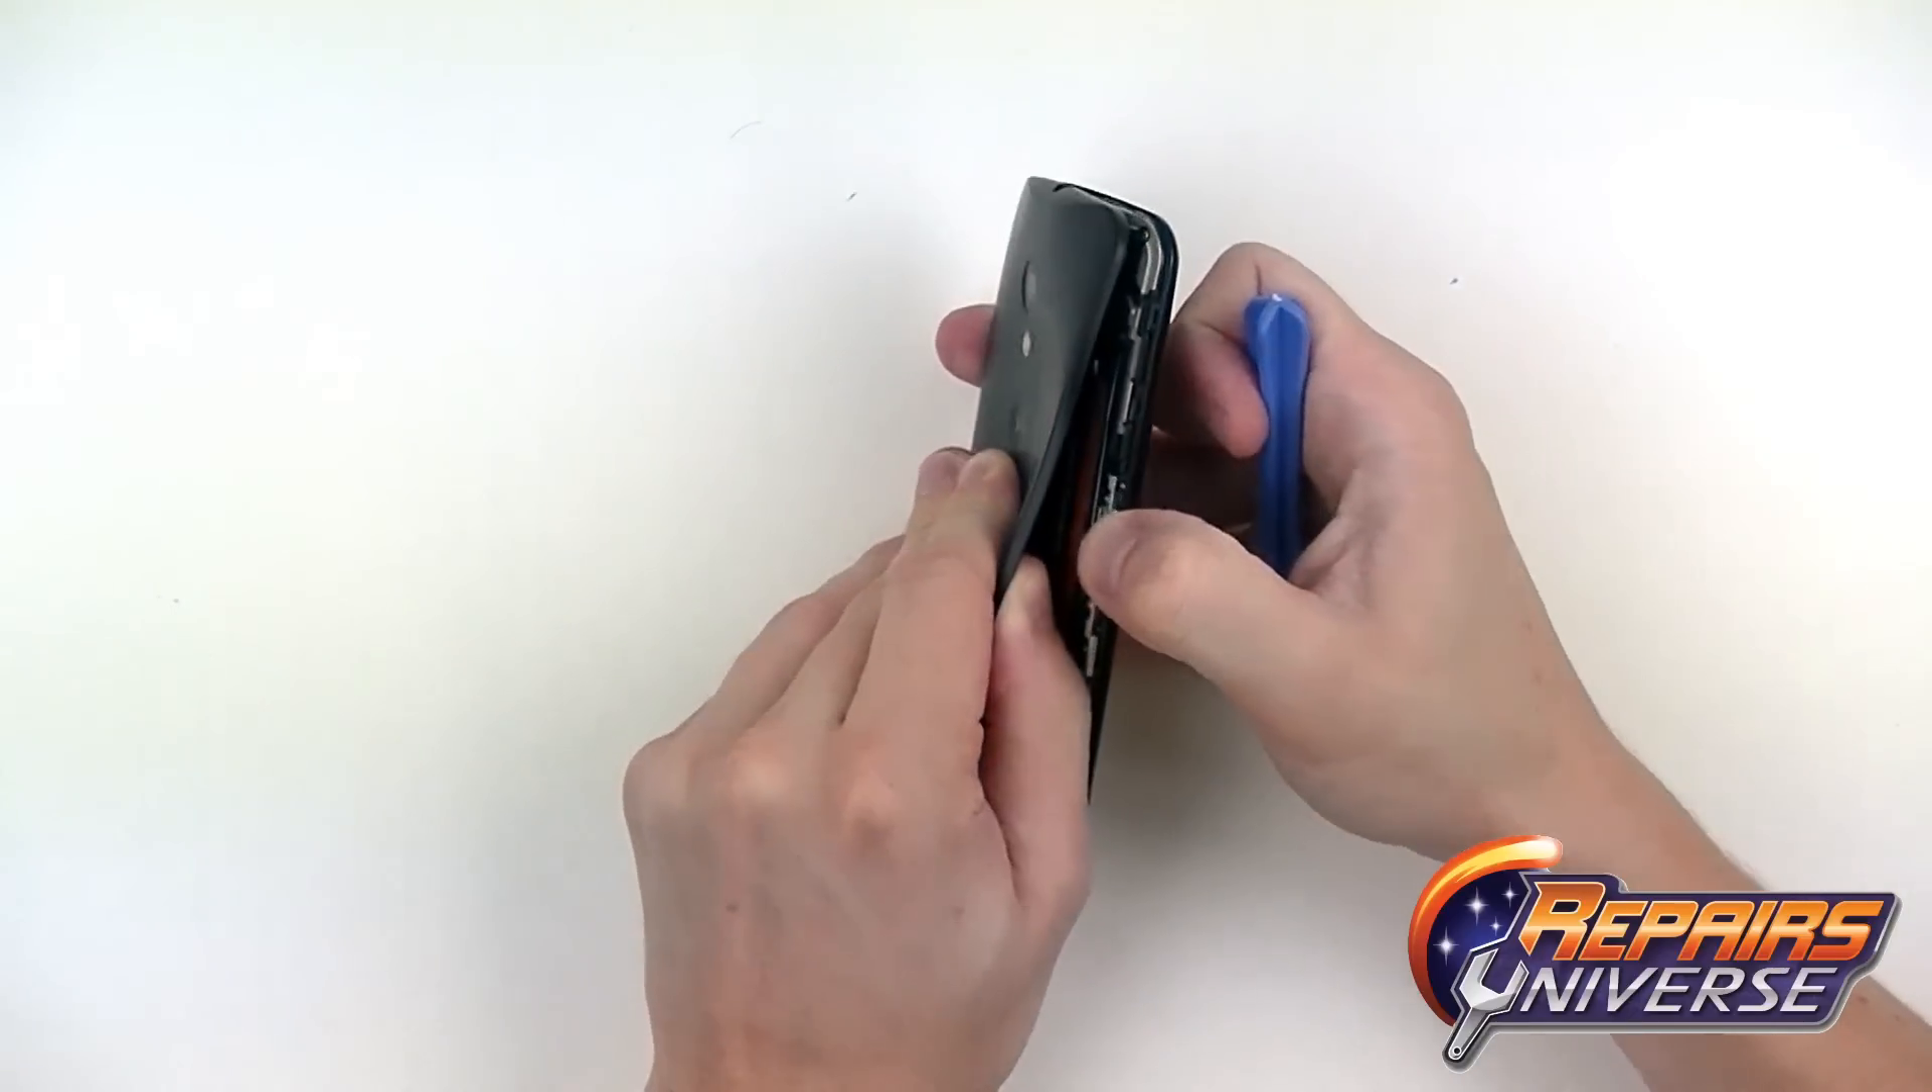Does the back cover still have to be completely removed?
Yes.